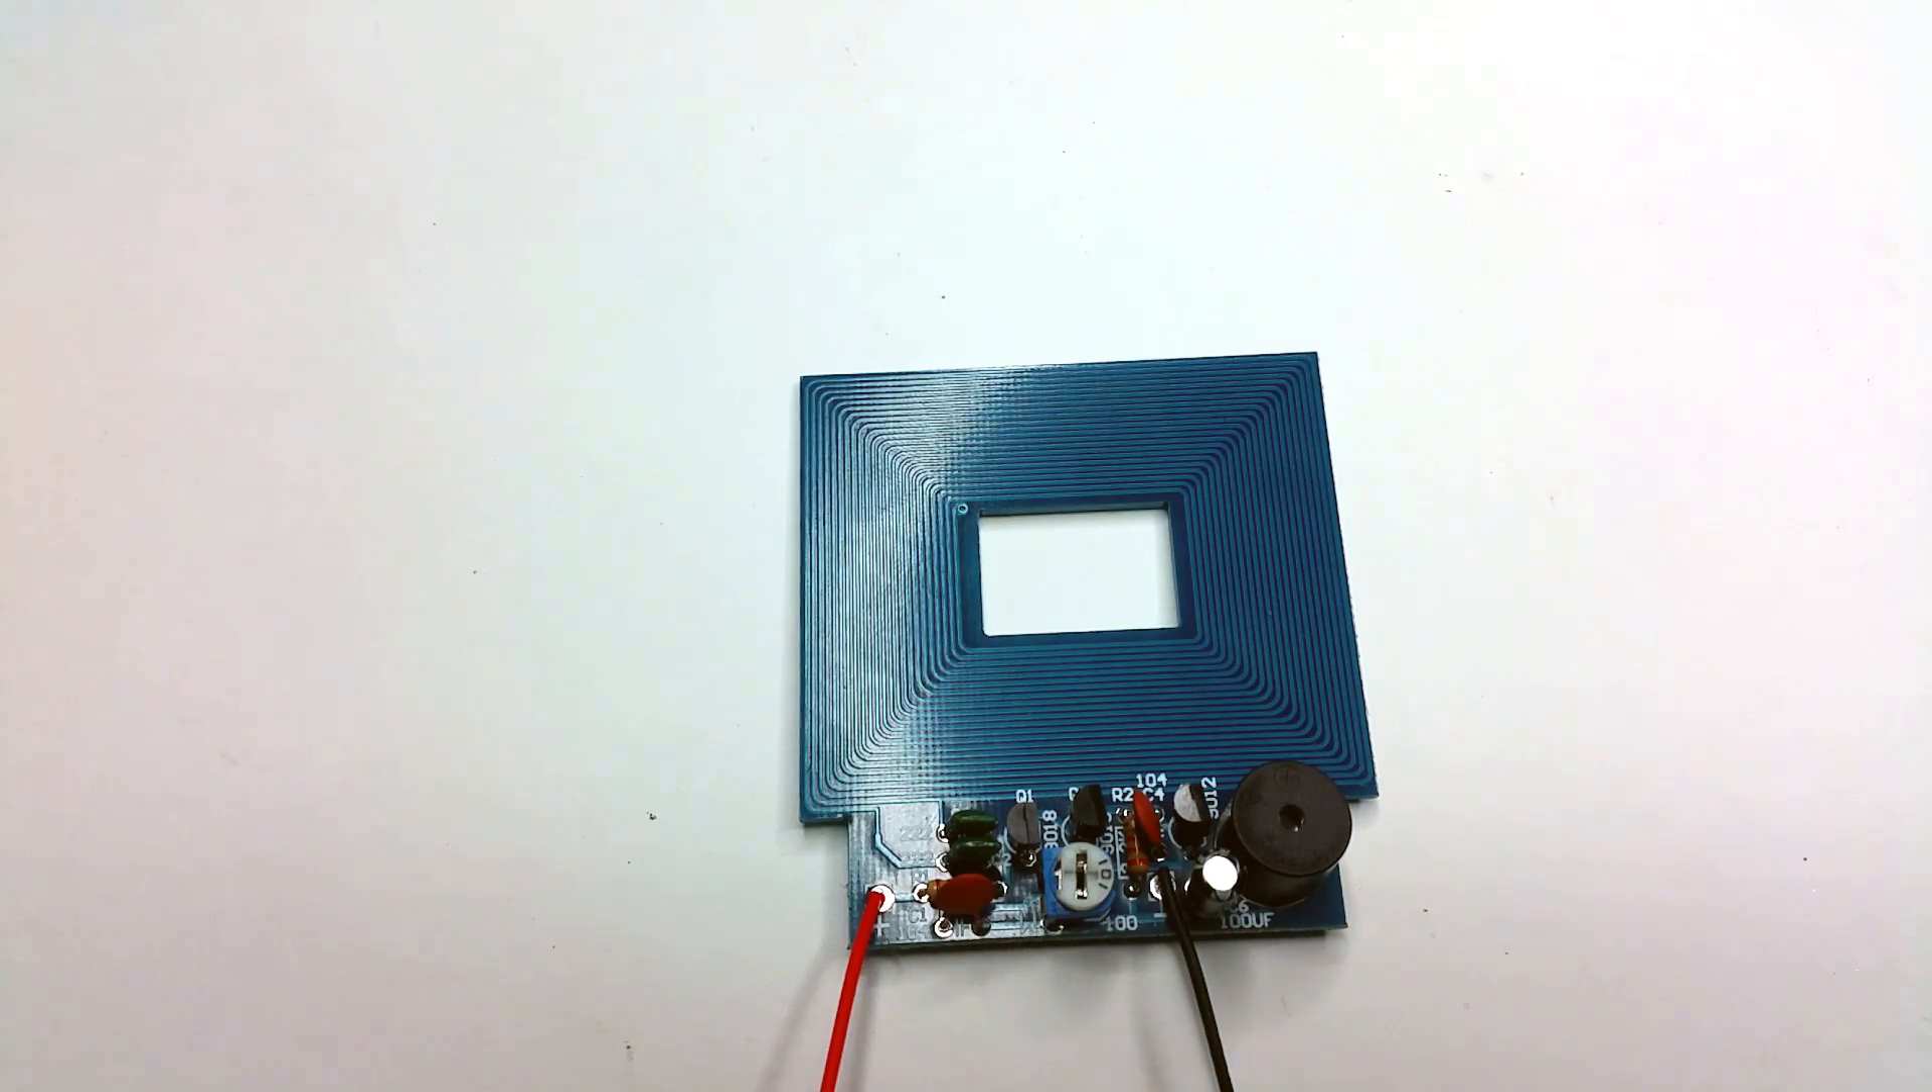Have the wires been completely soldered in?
Yes.